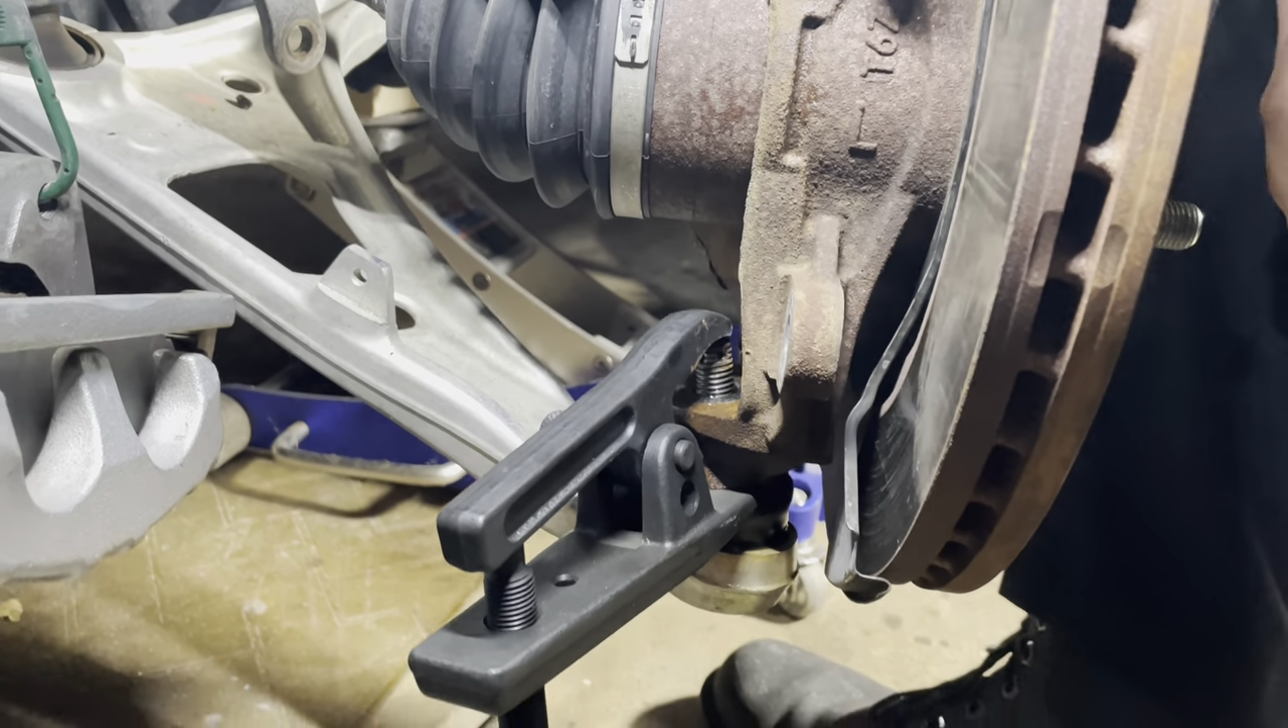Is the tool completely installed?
Yes.